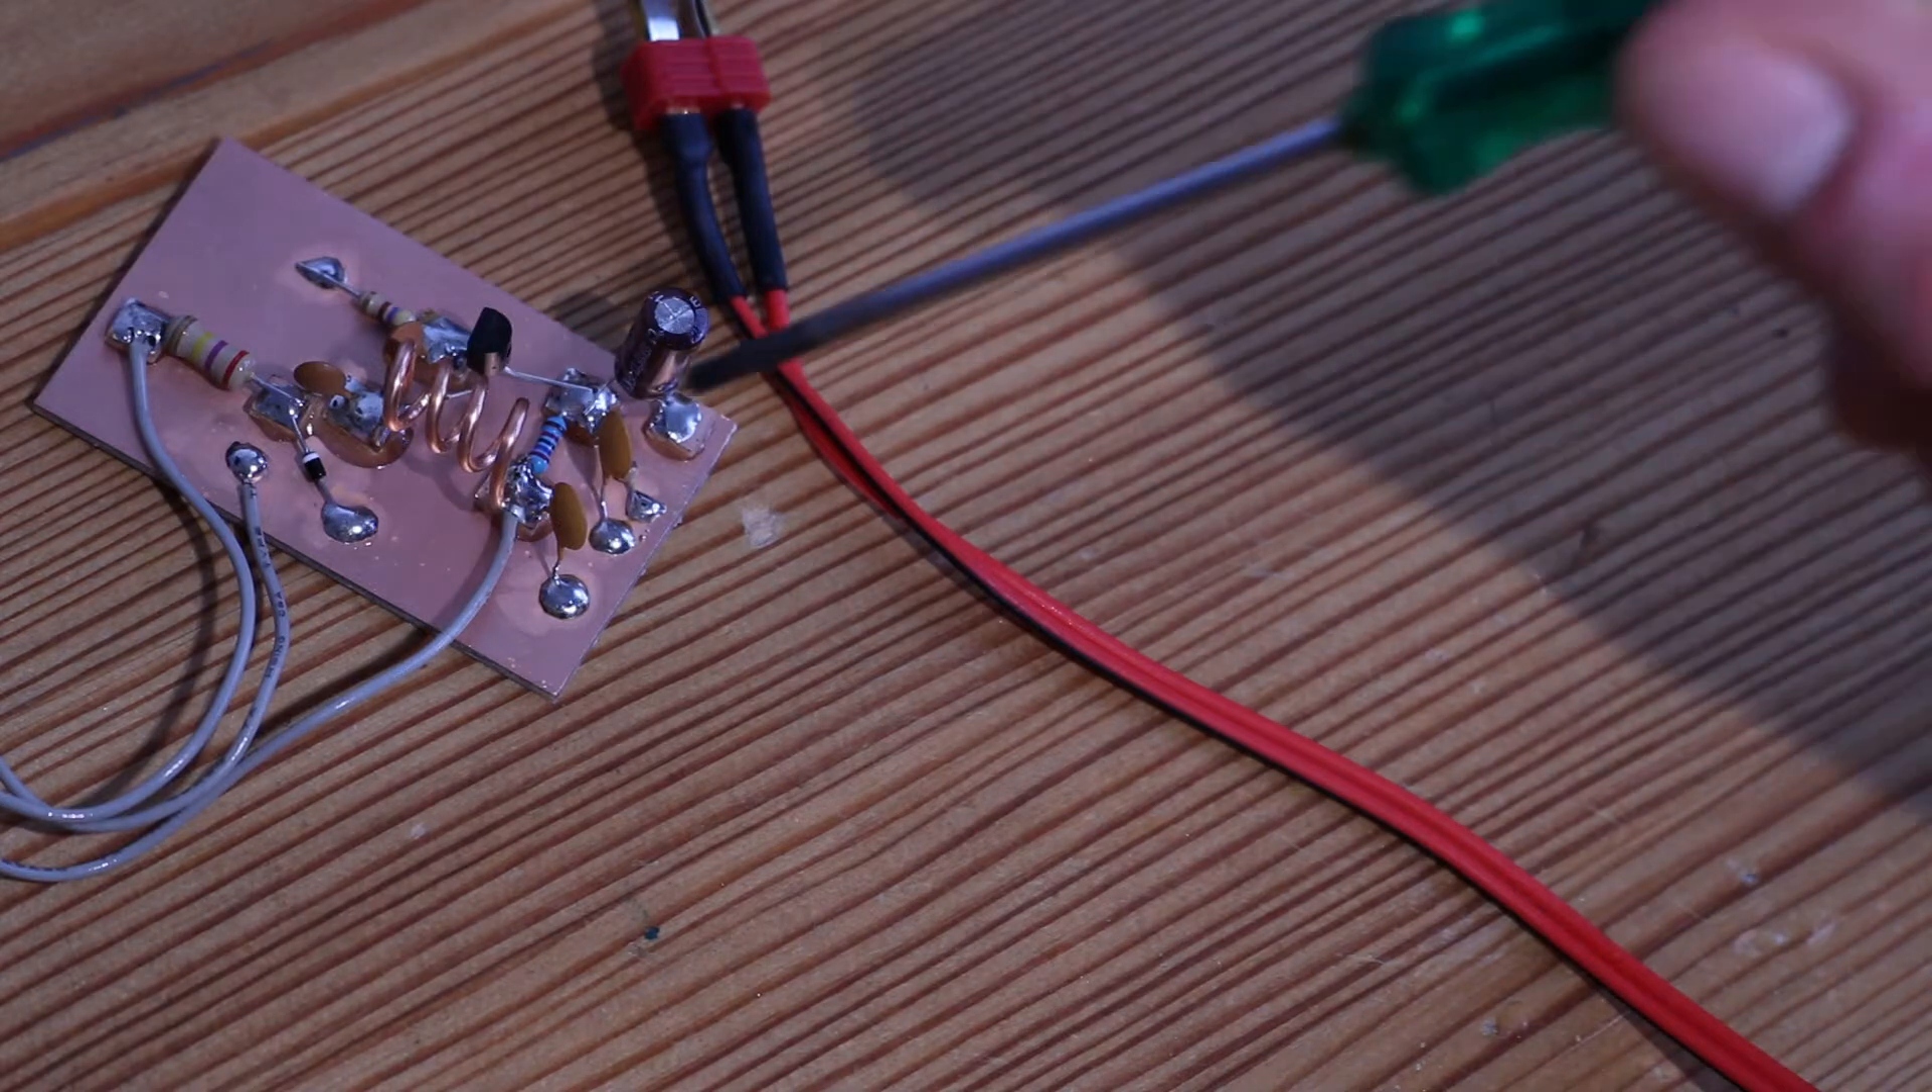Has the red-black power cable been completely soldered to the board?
No.